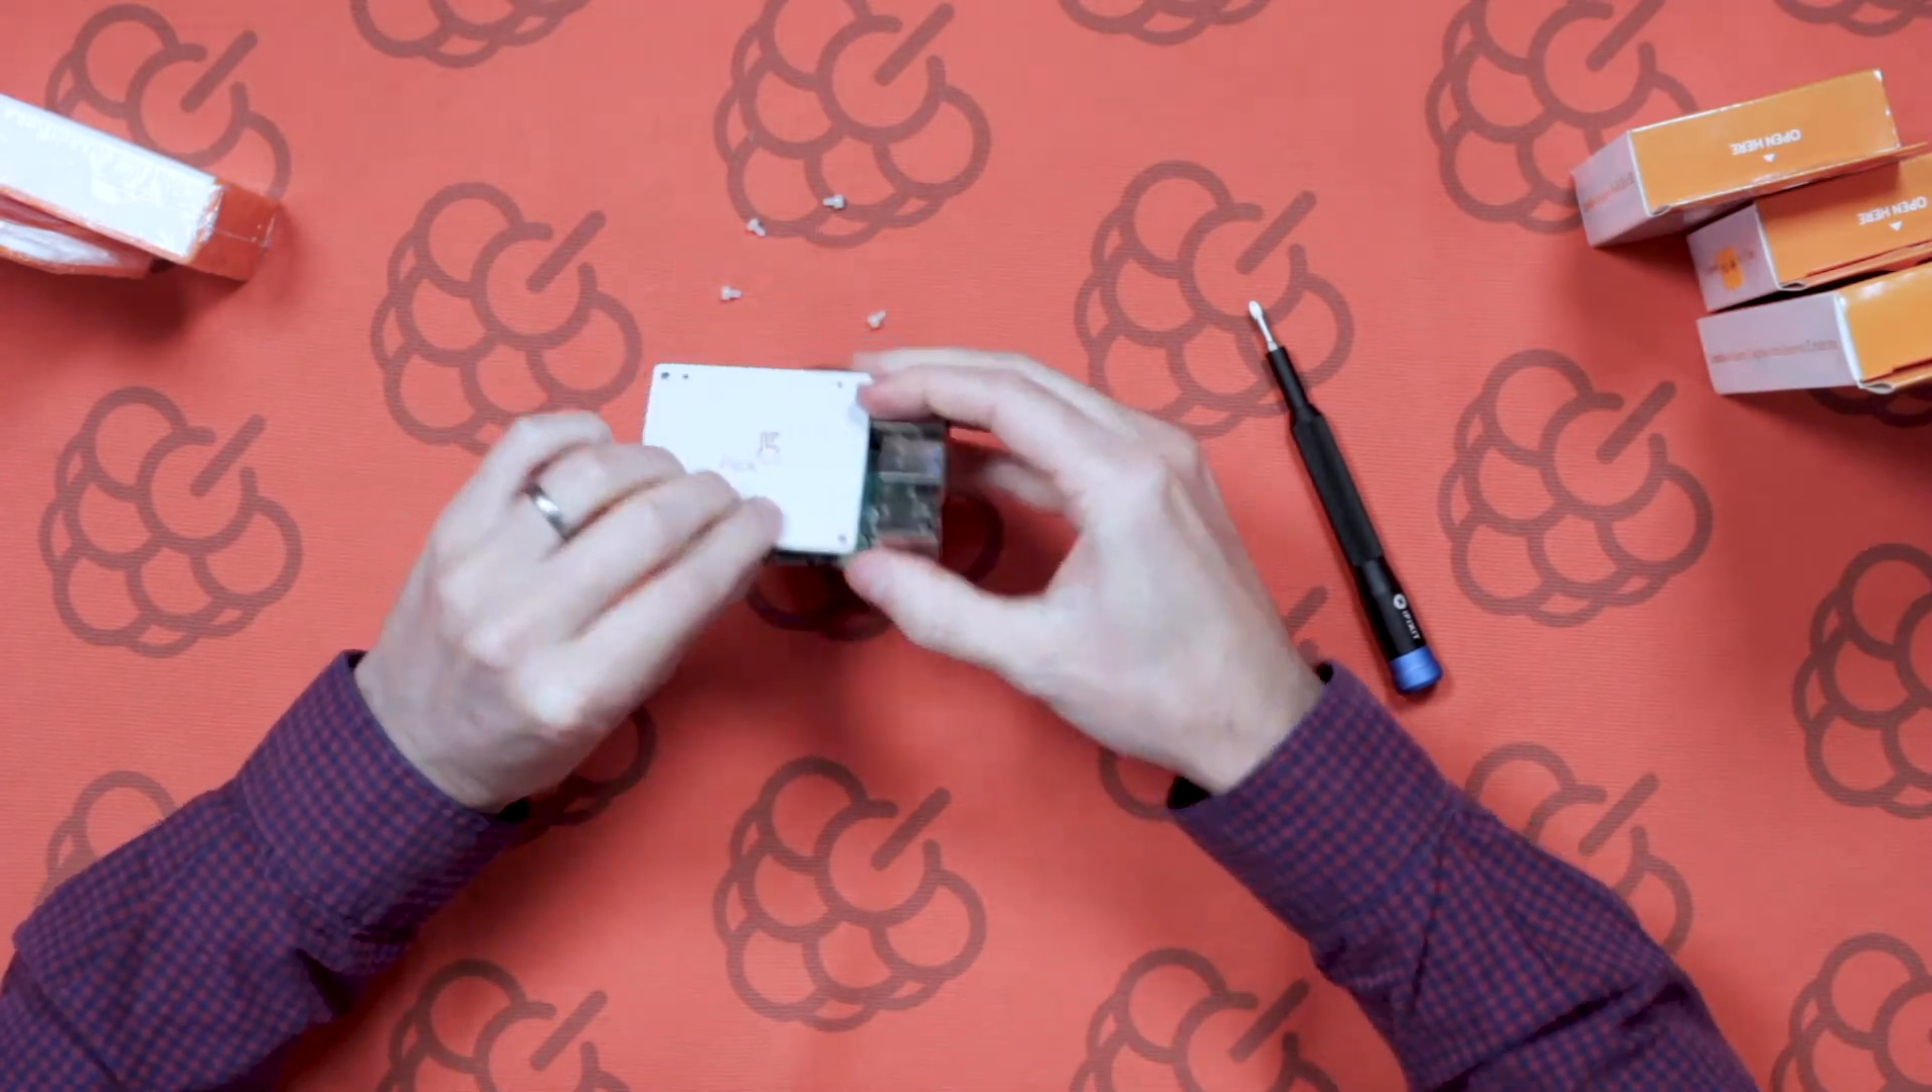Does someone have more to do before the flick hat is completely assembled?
Yes.